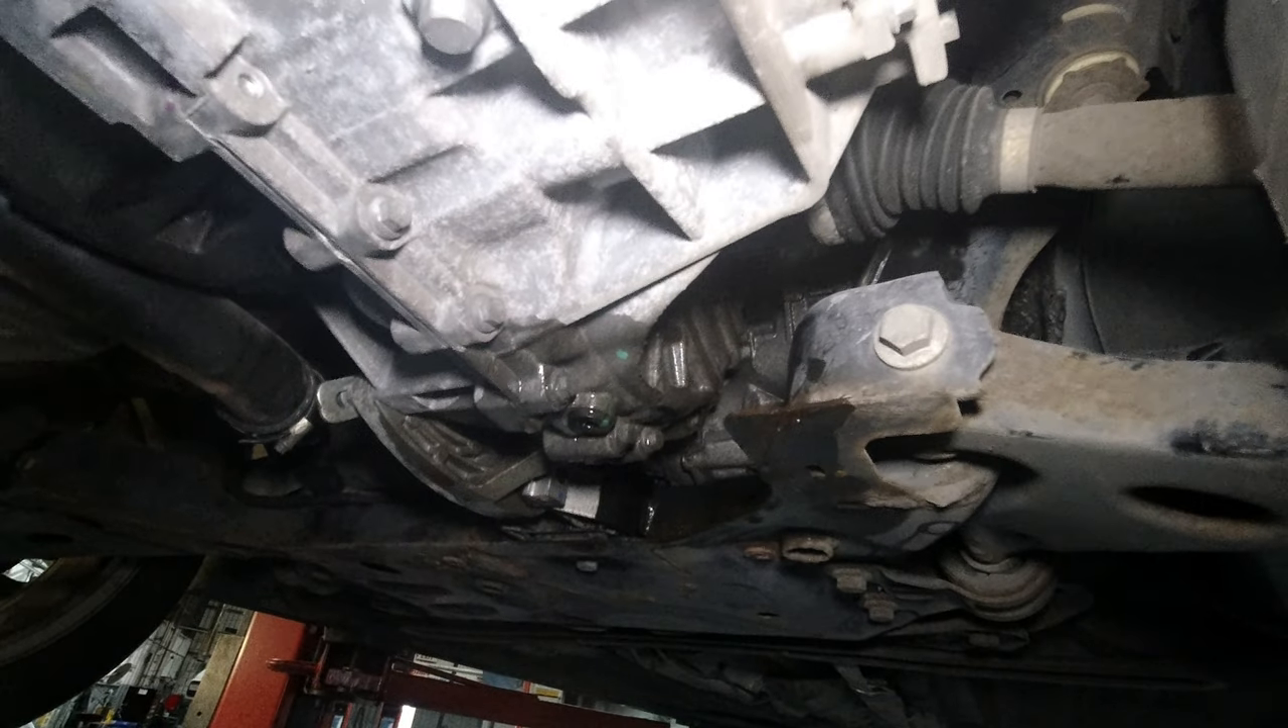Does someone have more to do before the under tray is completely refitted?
Yes.